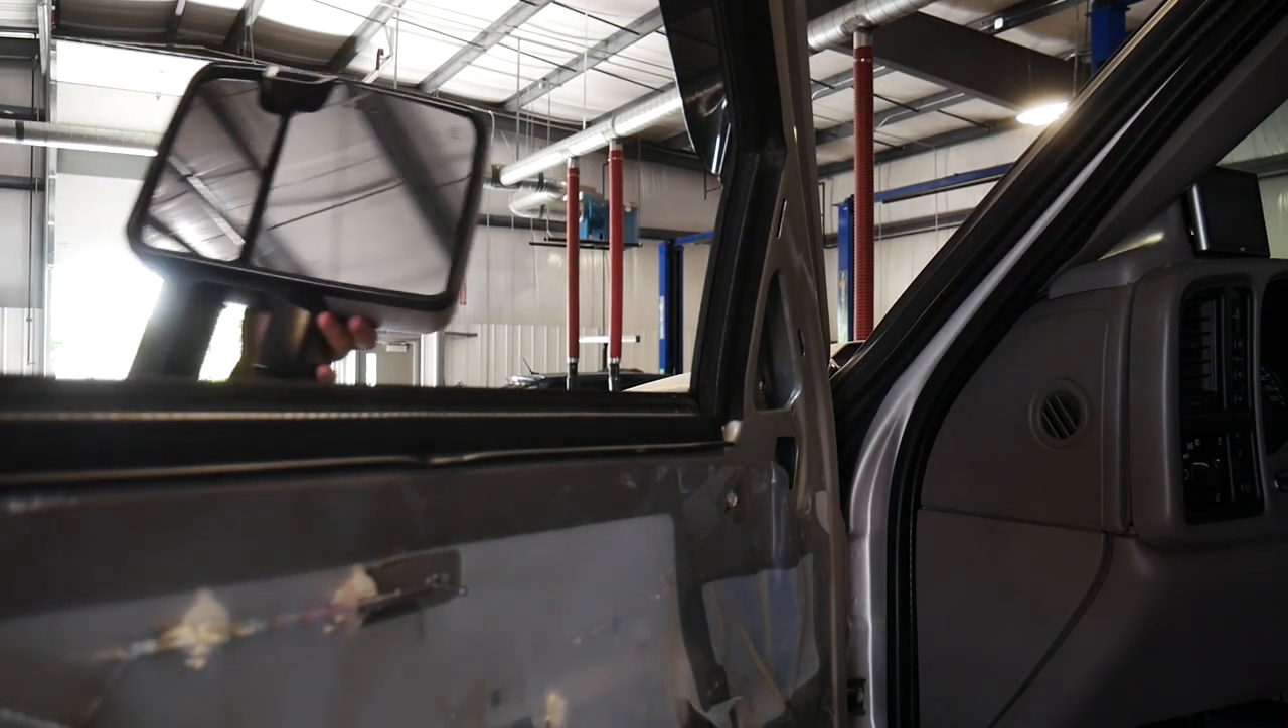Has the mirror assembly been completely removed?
Yes.